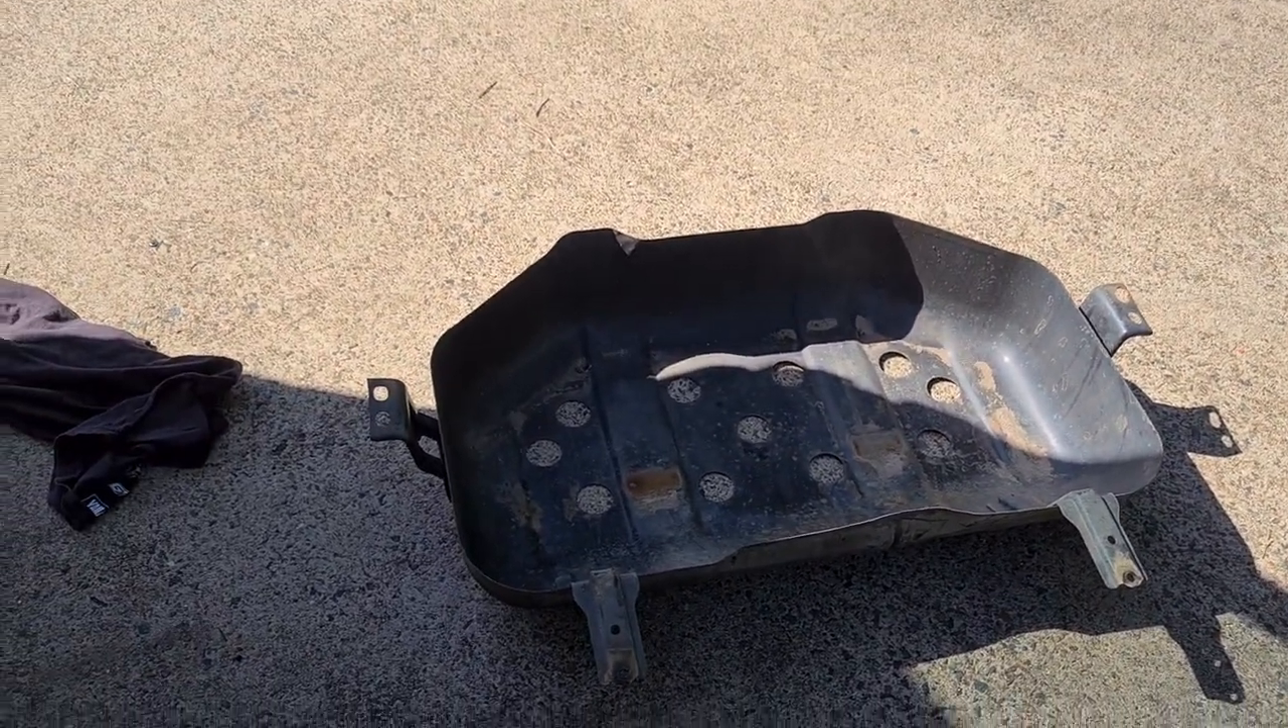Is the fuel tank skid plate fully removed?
Yes.